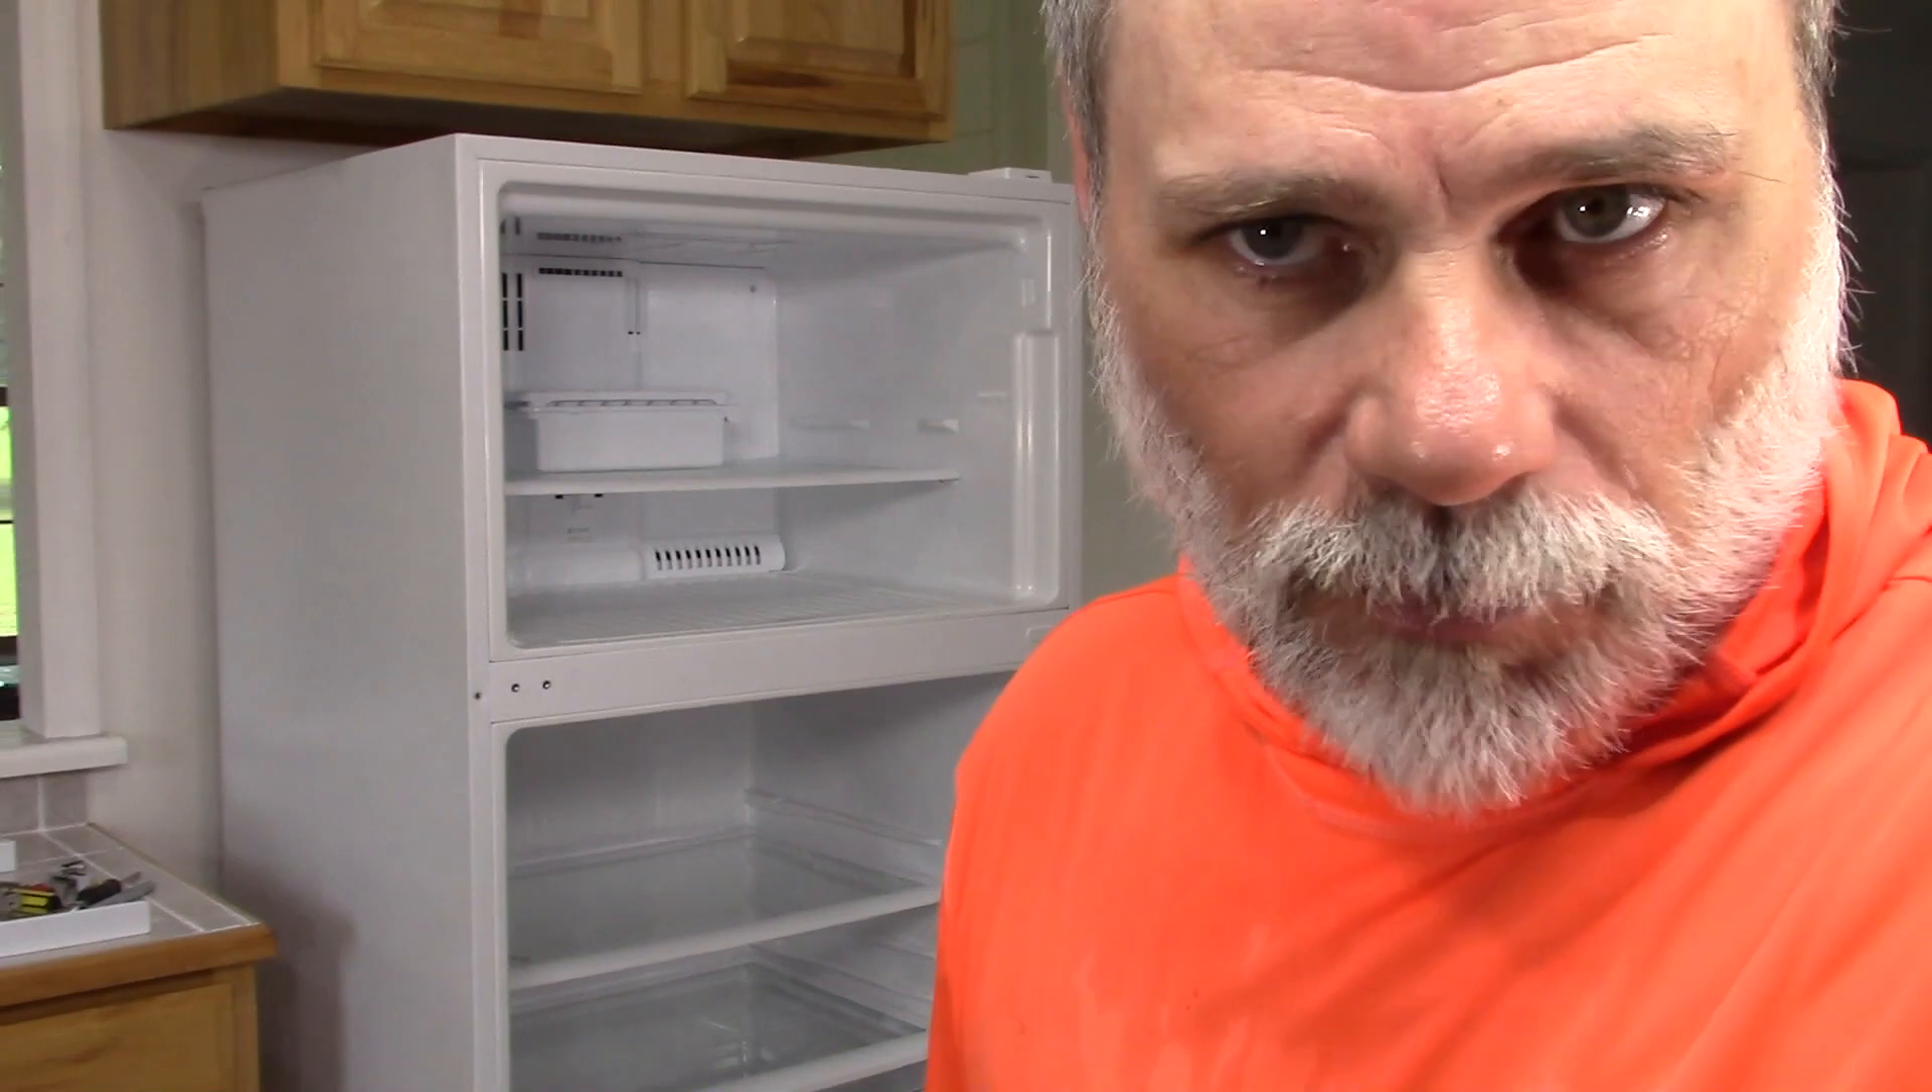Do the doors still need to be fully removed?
No.